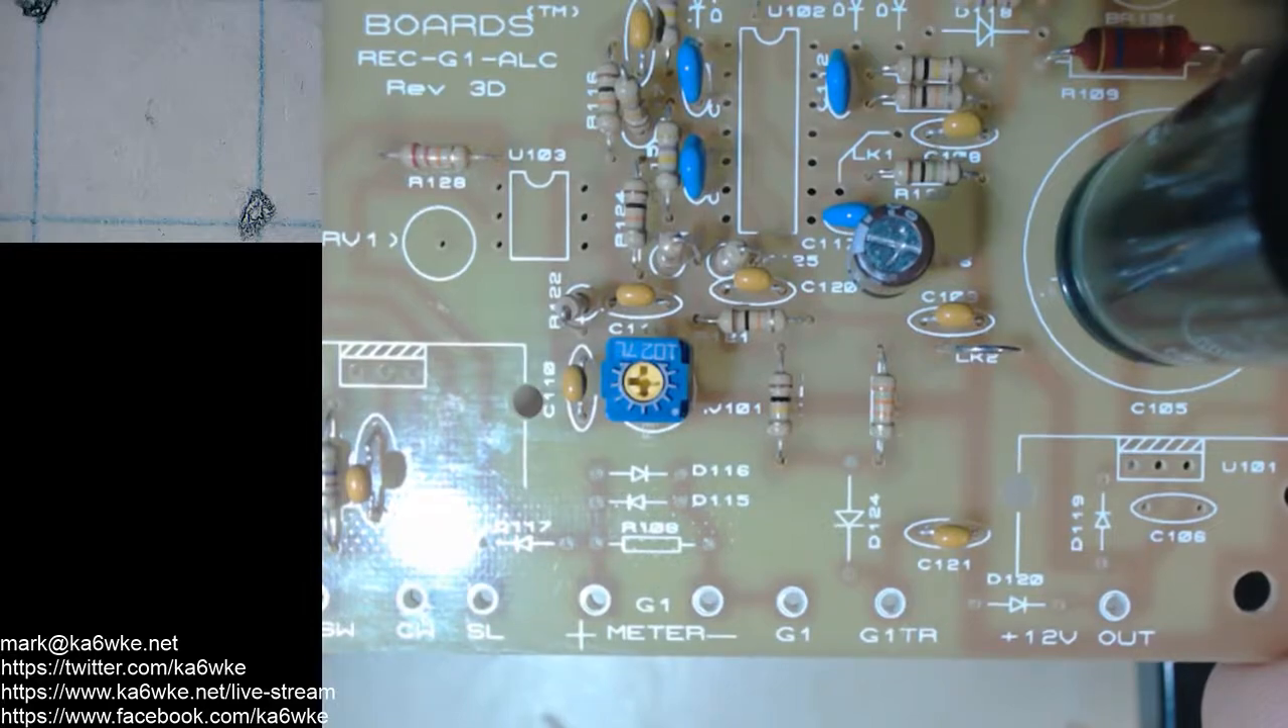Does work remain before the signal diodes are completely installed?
Yes.